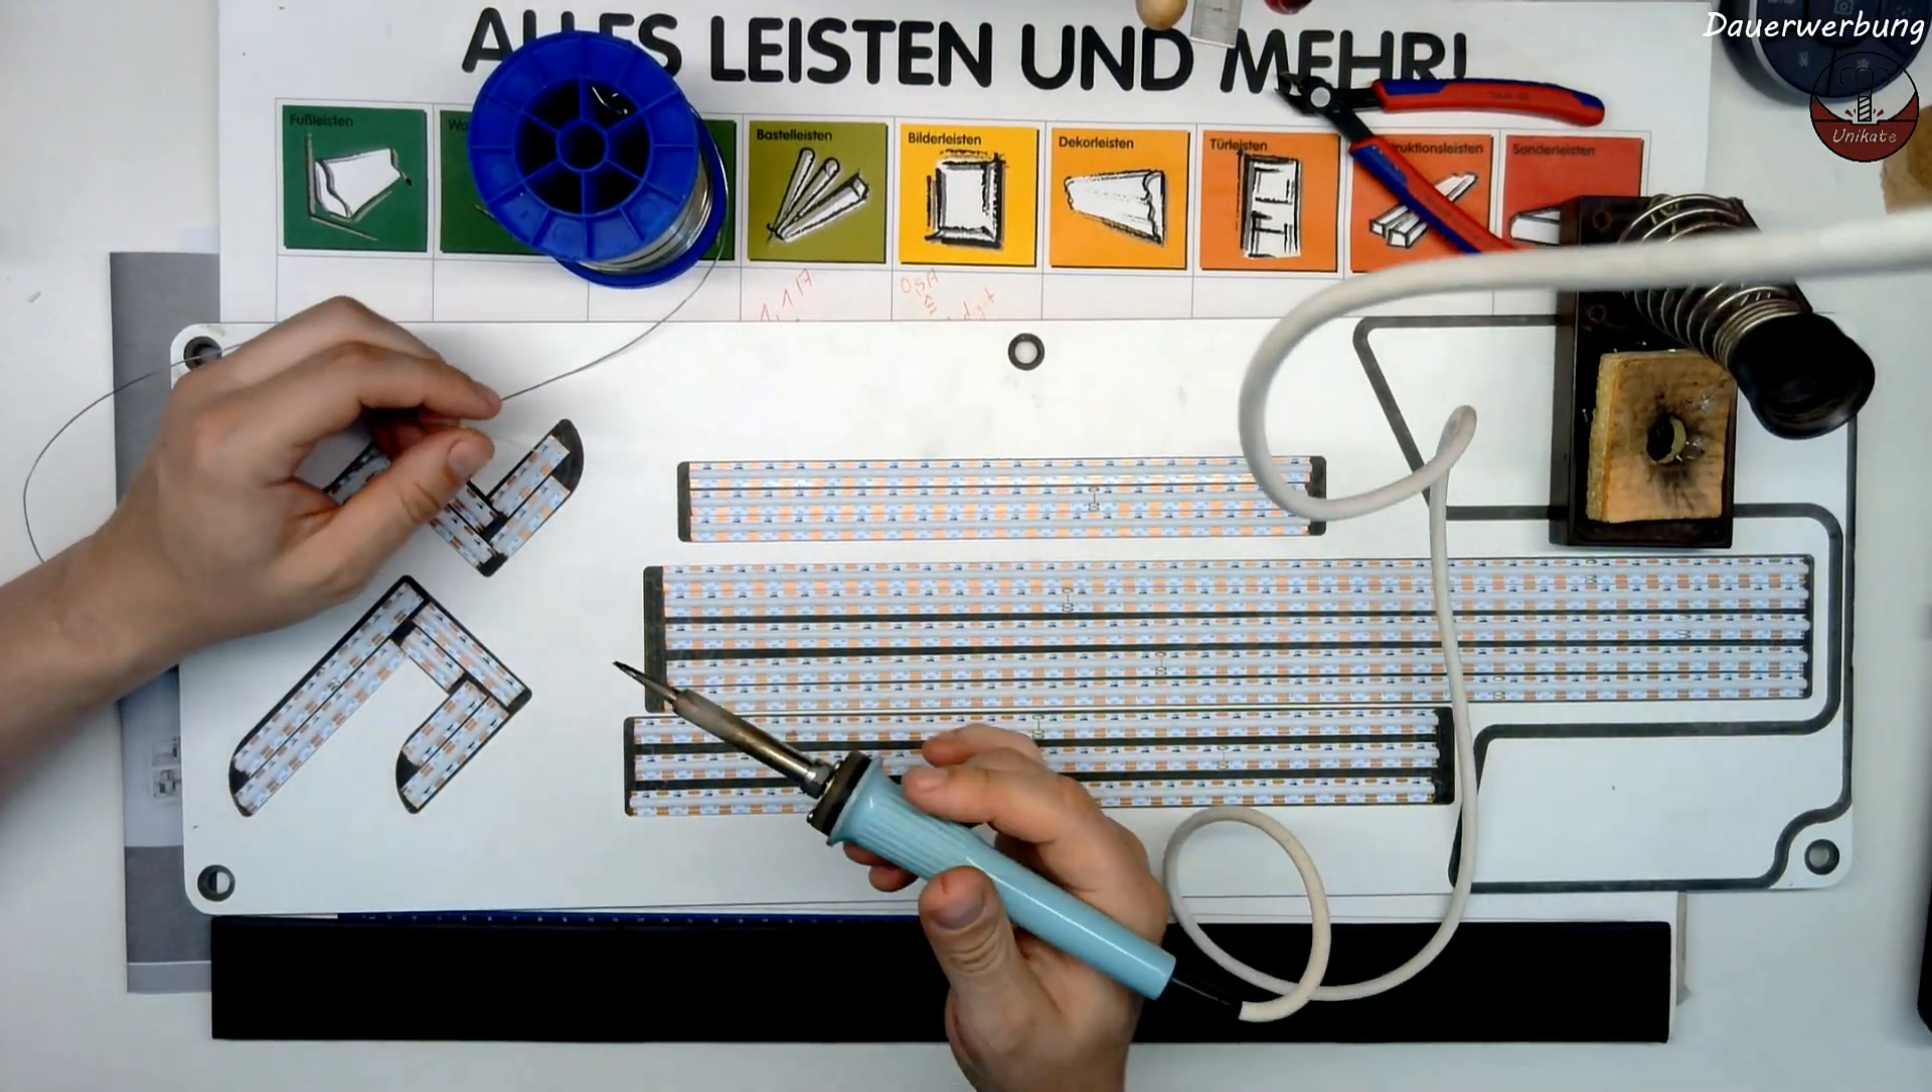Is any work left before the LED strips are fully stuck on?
No.